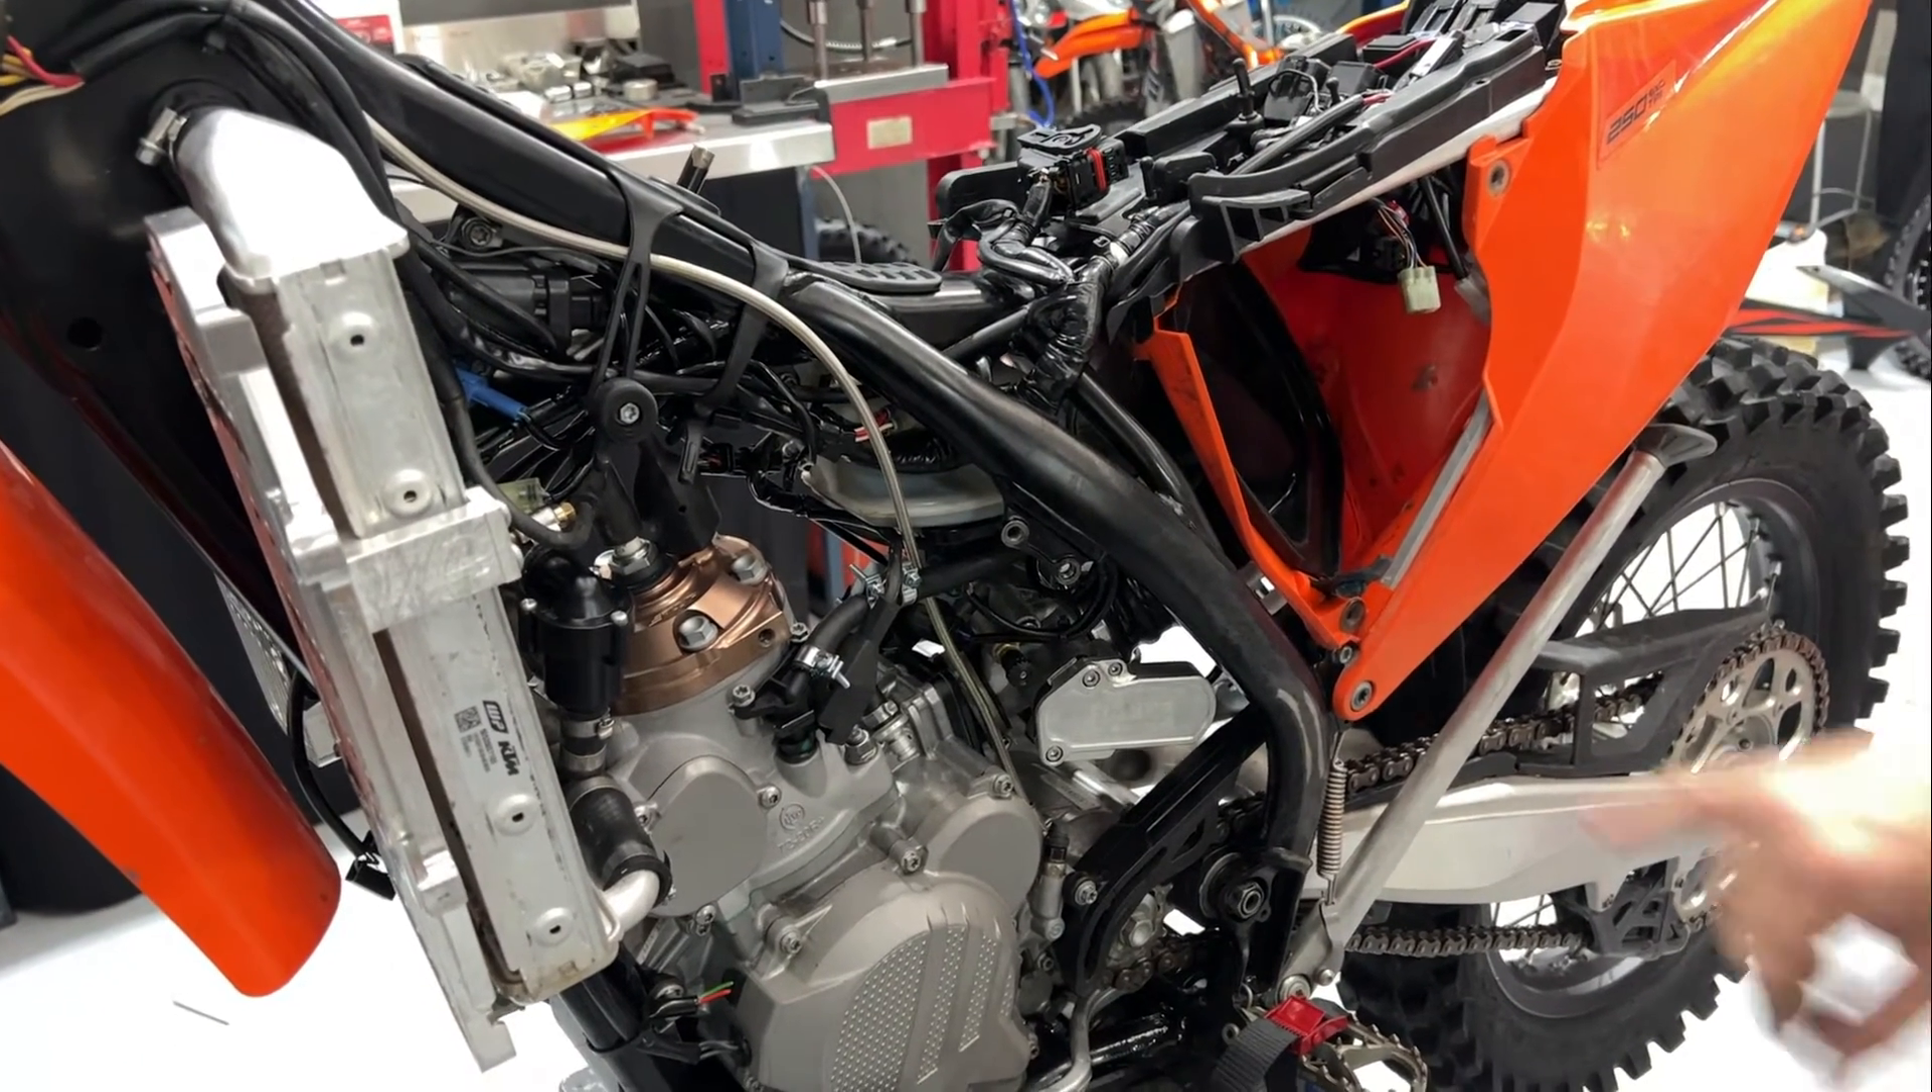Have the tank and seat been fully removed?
Yes.